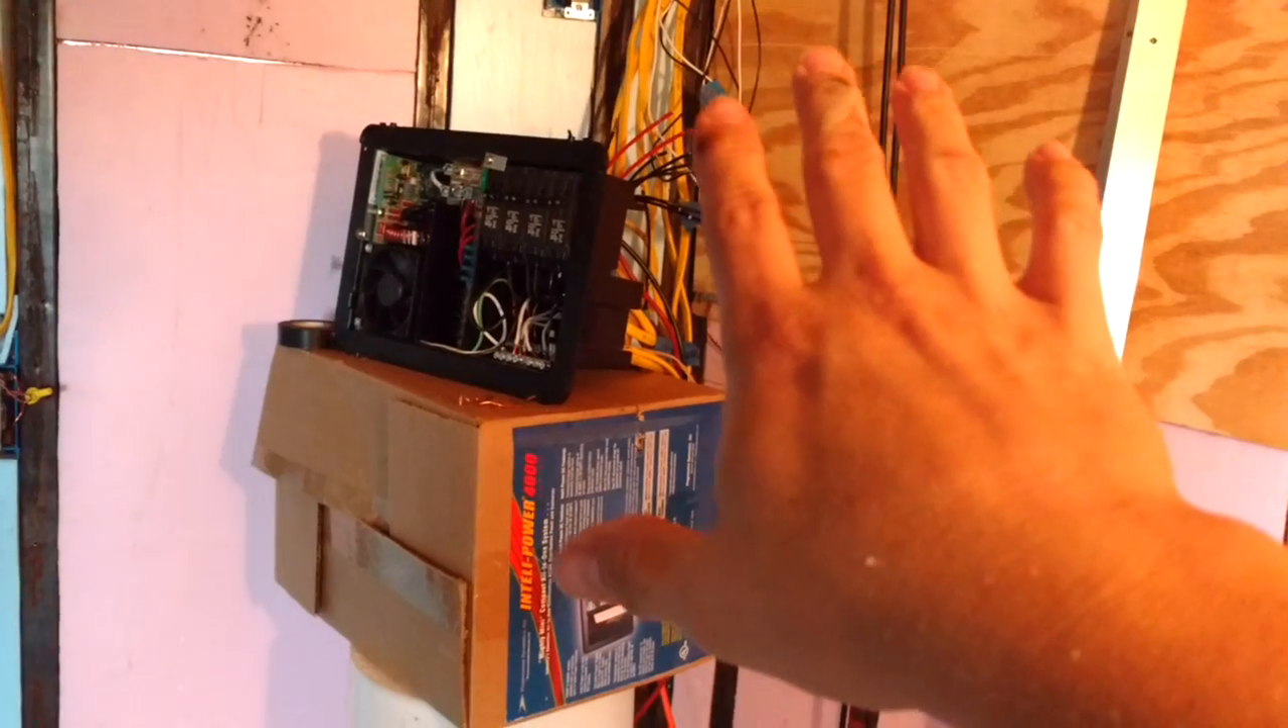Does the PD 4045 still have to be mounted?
Yes.